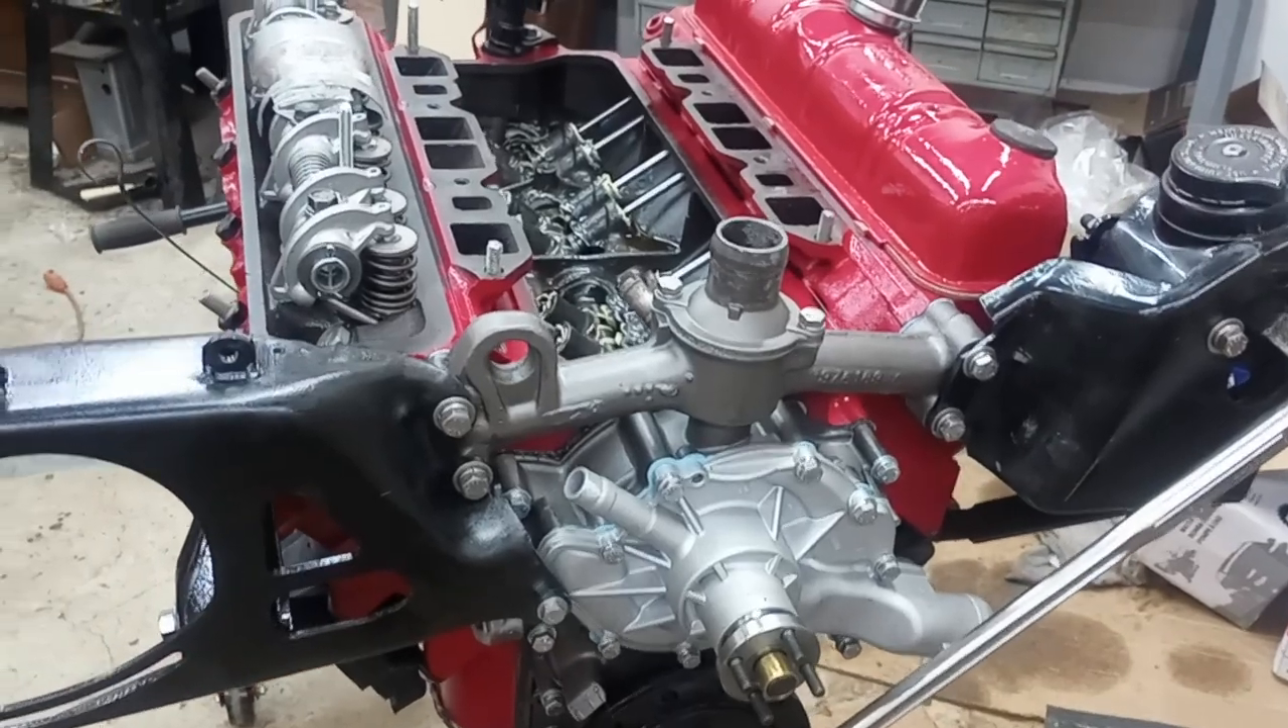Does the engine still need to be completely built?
Yes.